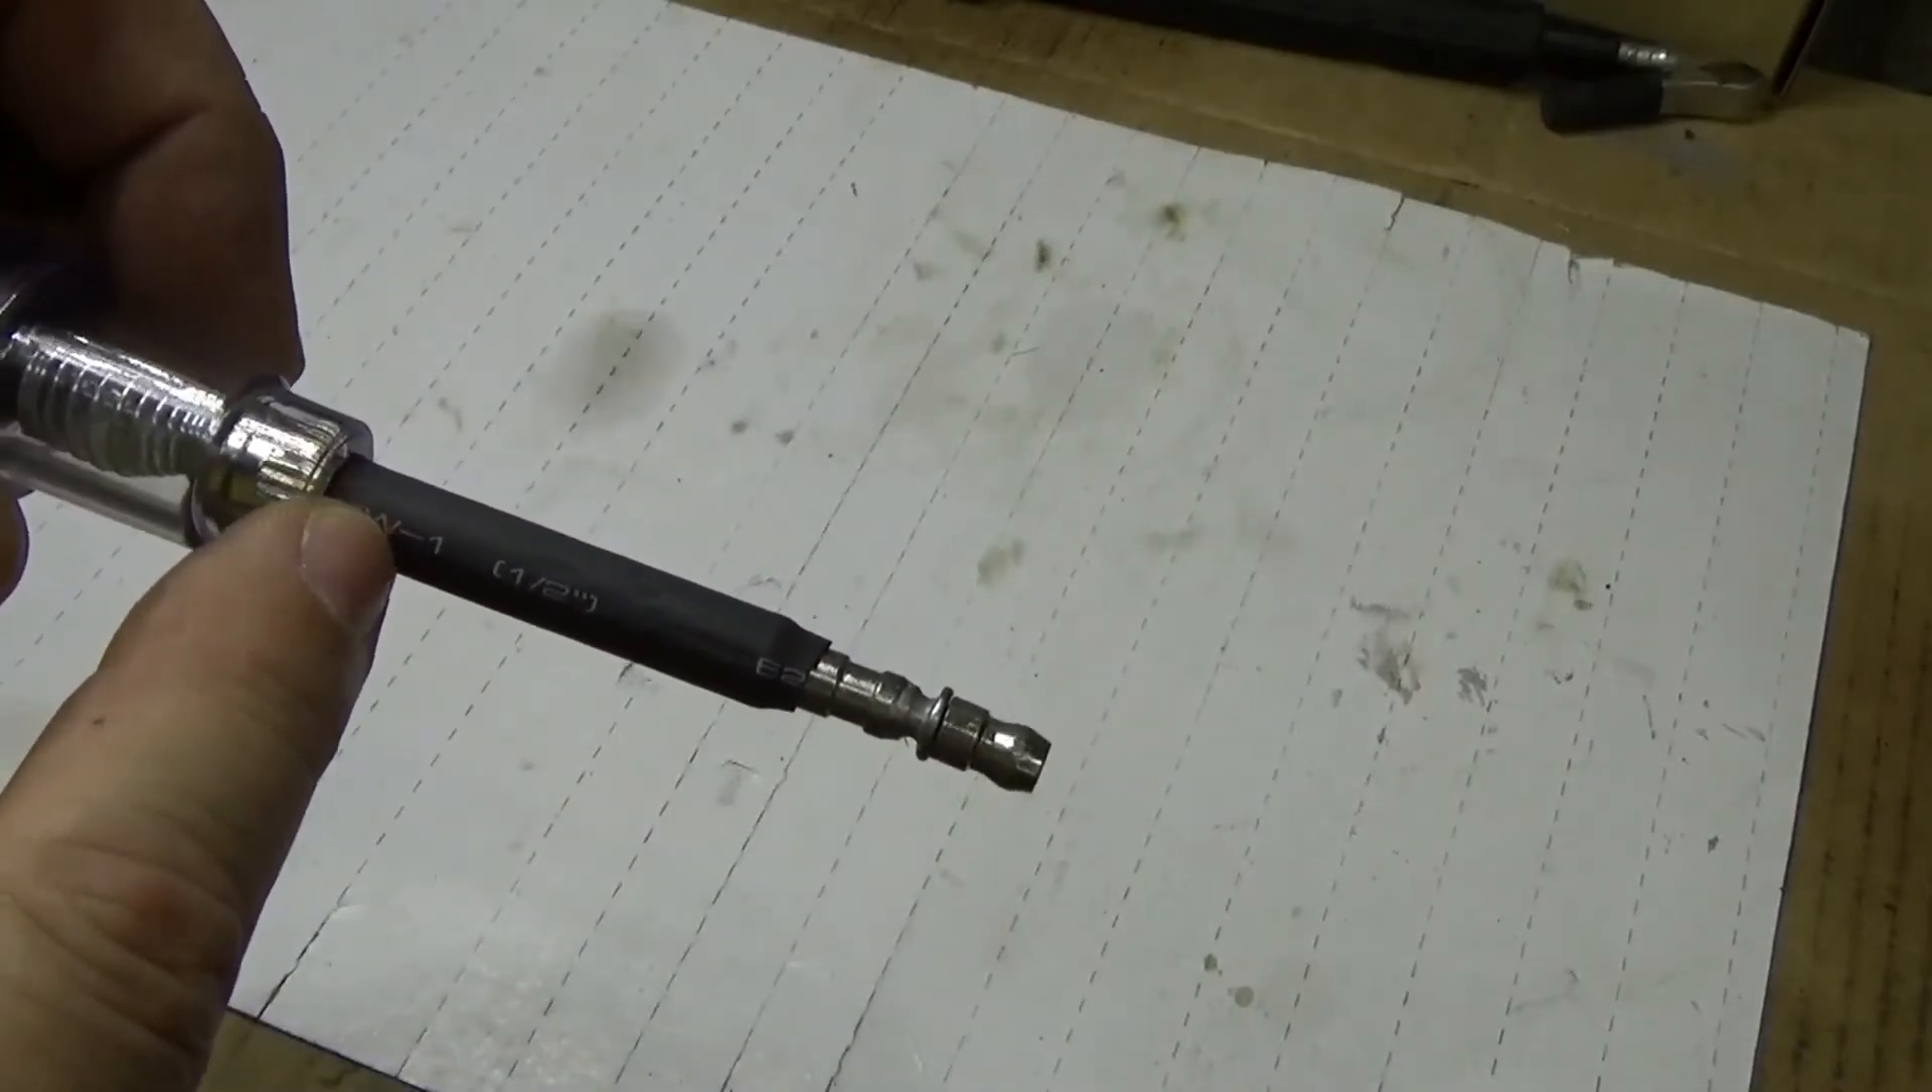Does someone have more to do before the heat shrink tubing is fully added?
No.